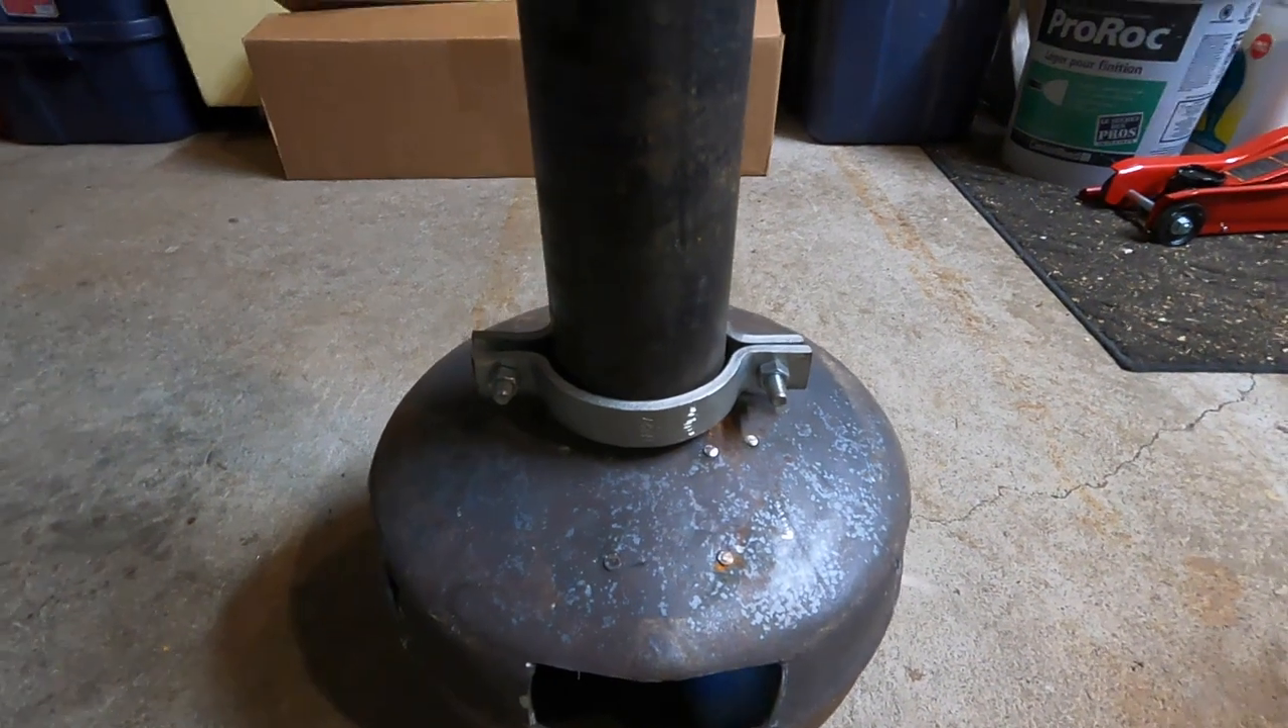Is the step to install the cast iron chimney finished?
Yes.